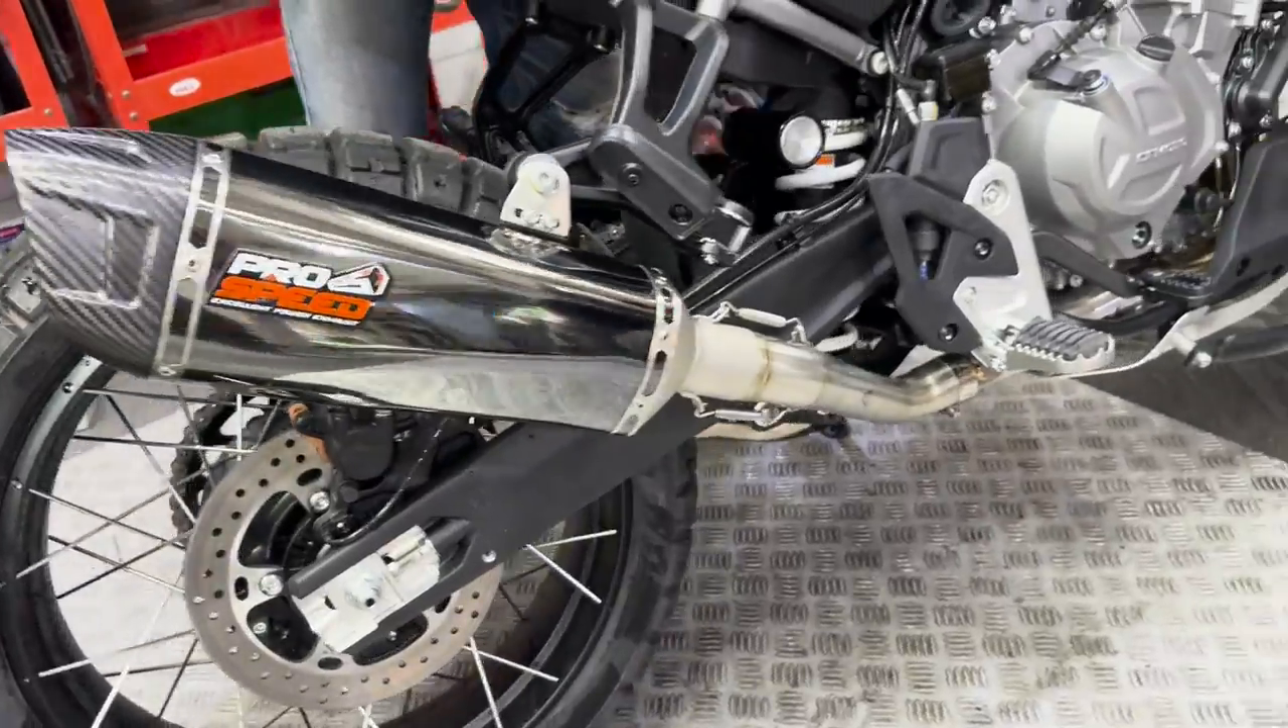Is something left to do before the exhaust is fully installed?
No.